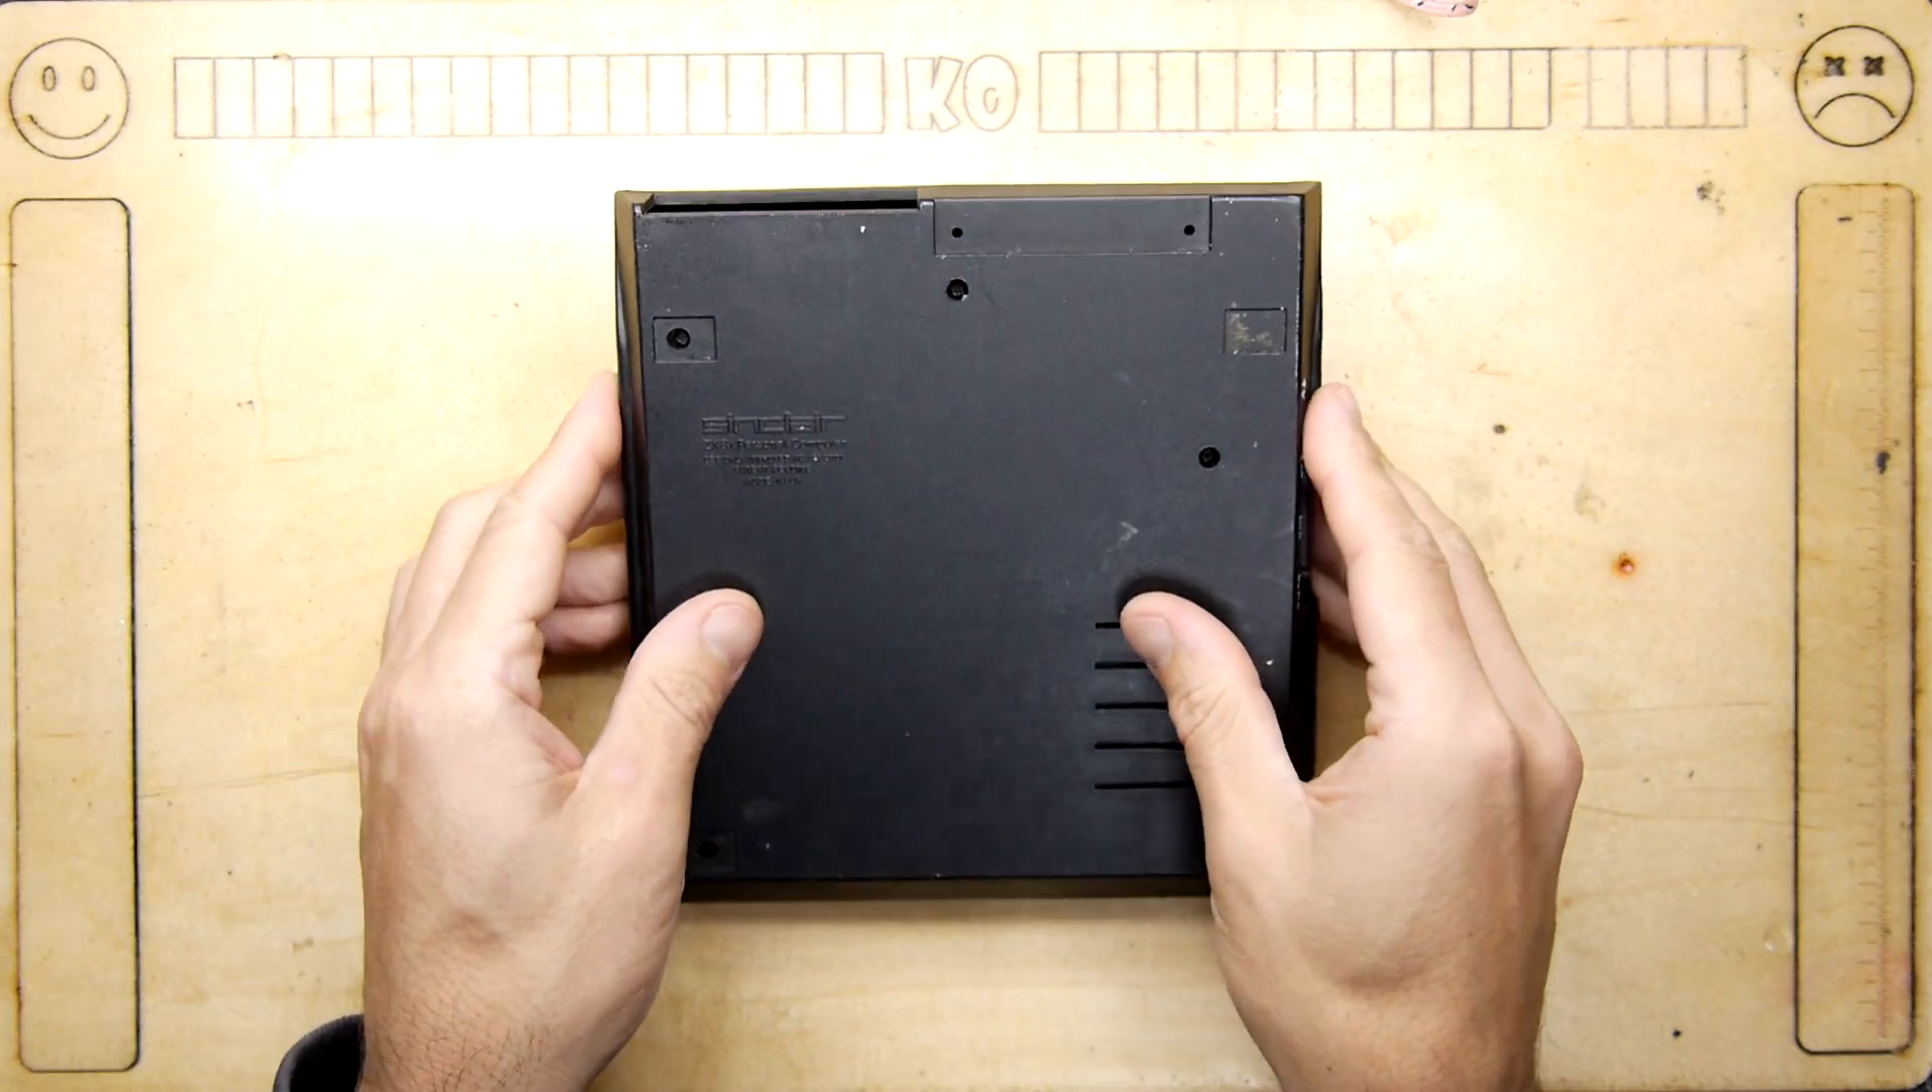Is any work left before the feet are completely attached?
Yes.